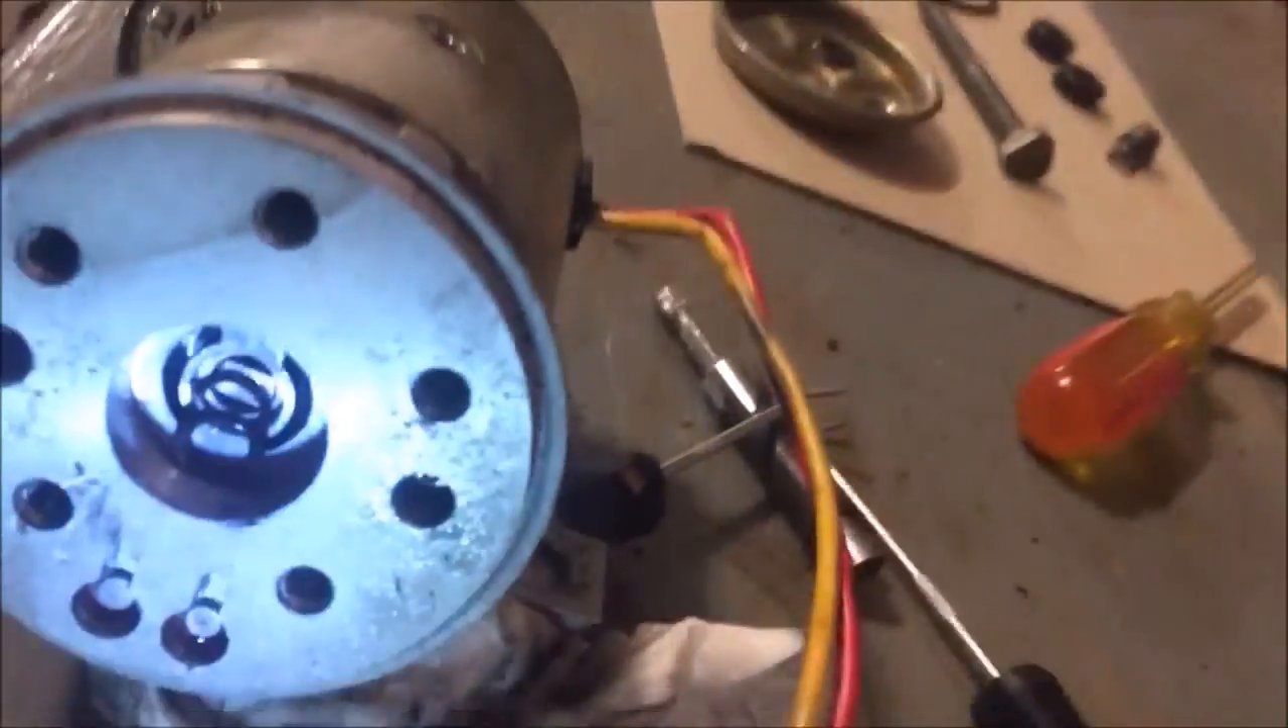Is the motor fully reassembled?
No.